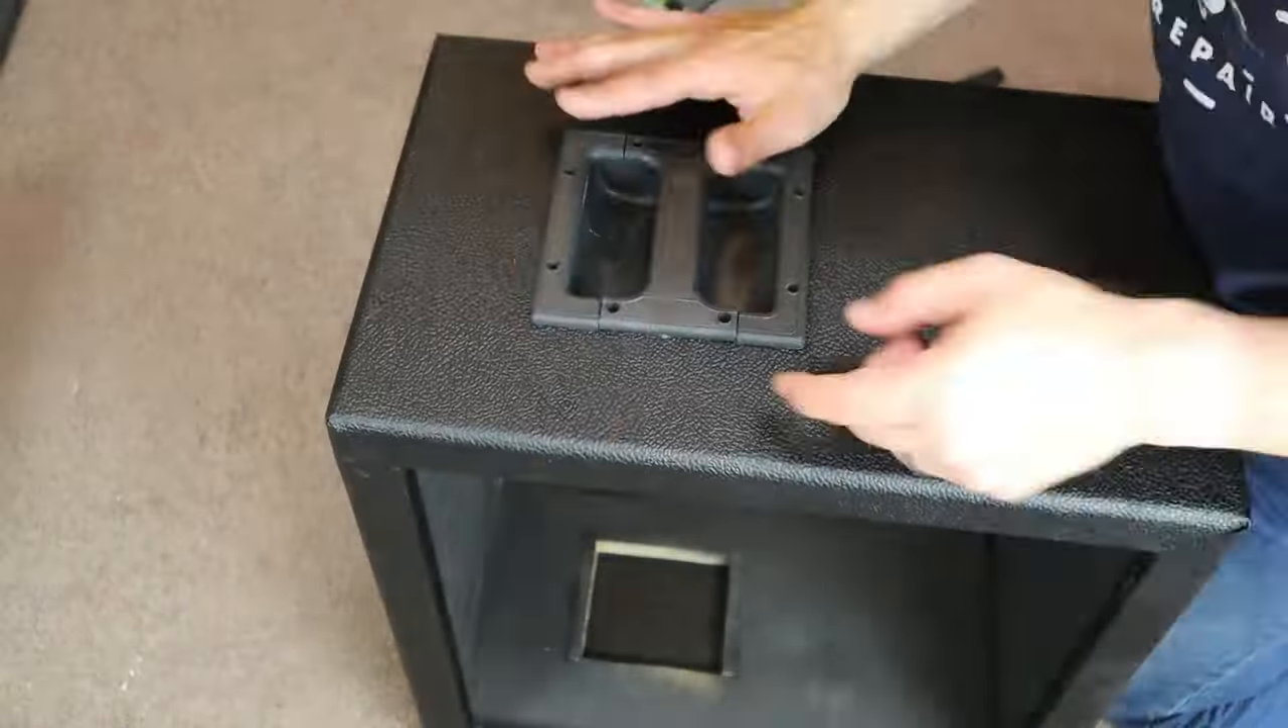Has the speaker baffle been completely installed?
No.